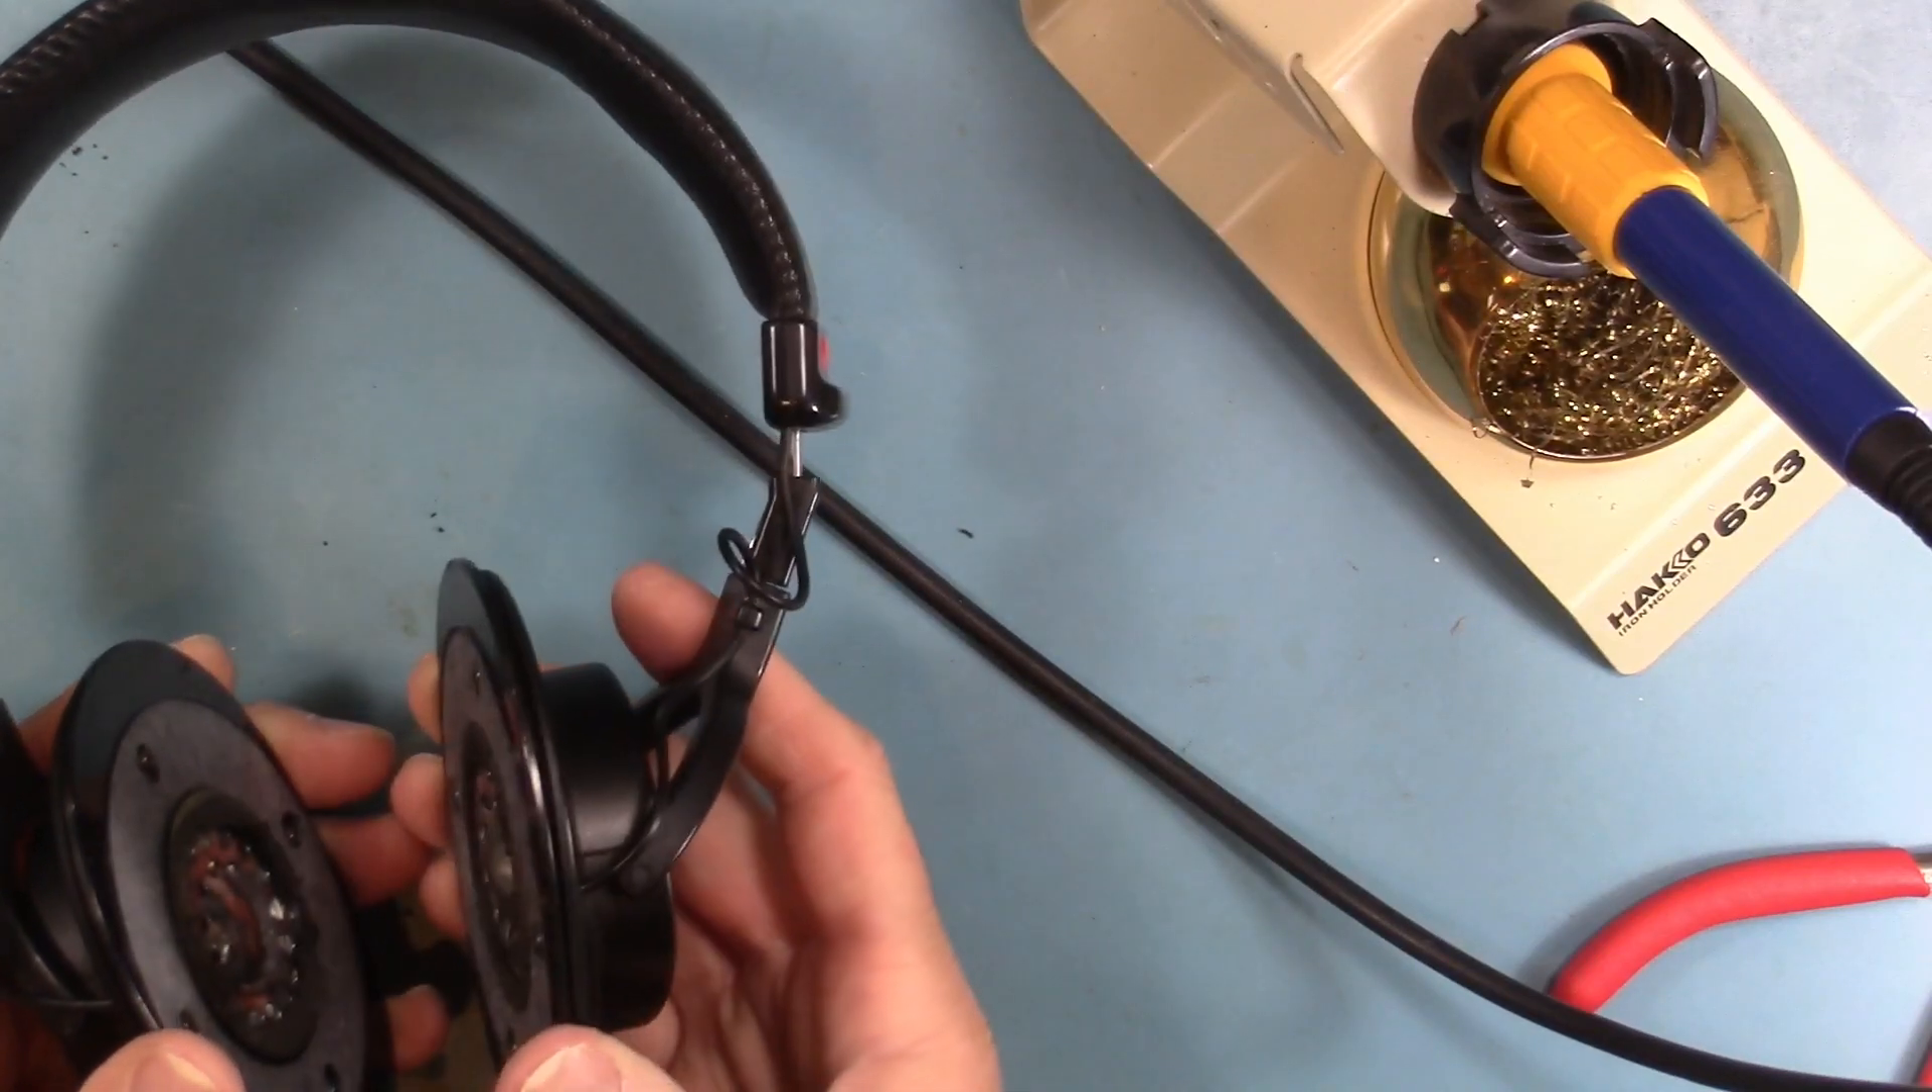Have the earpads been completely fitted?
No.